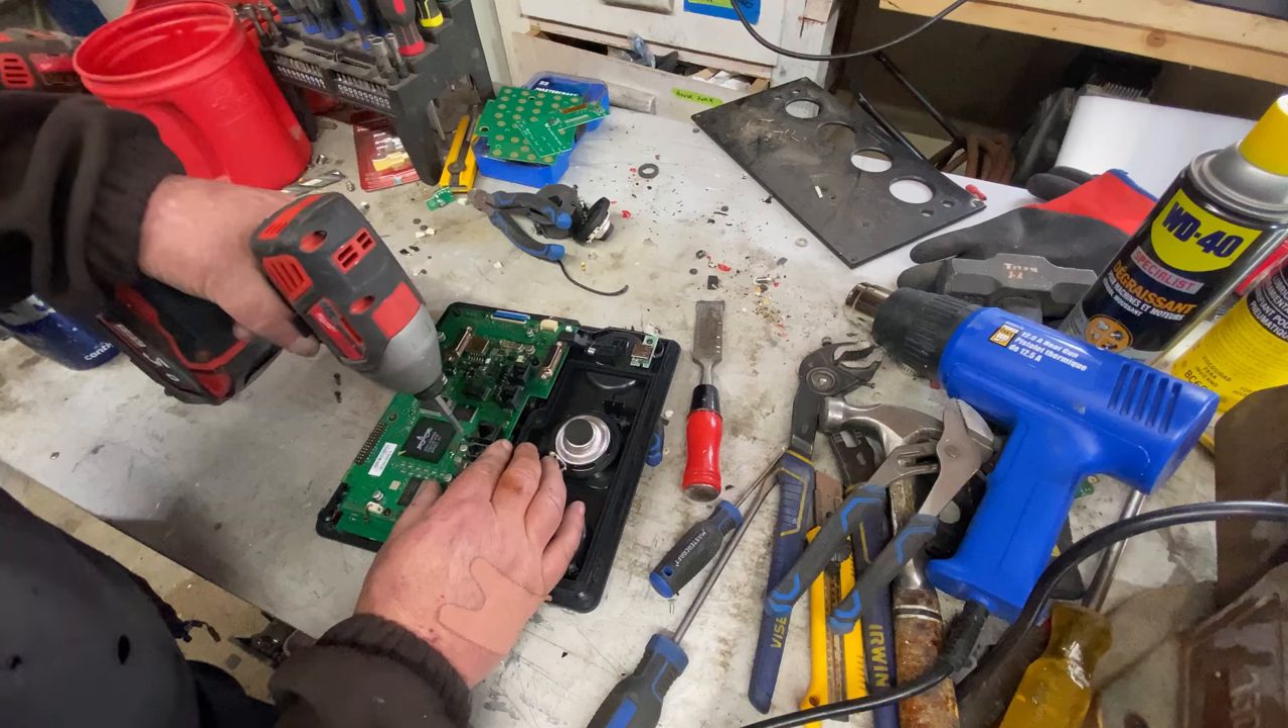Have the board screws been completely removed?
No.